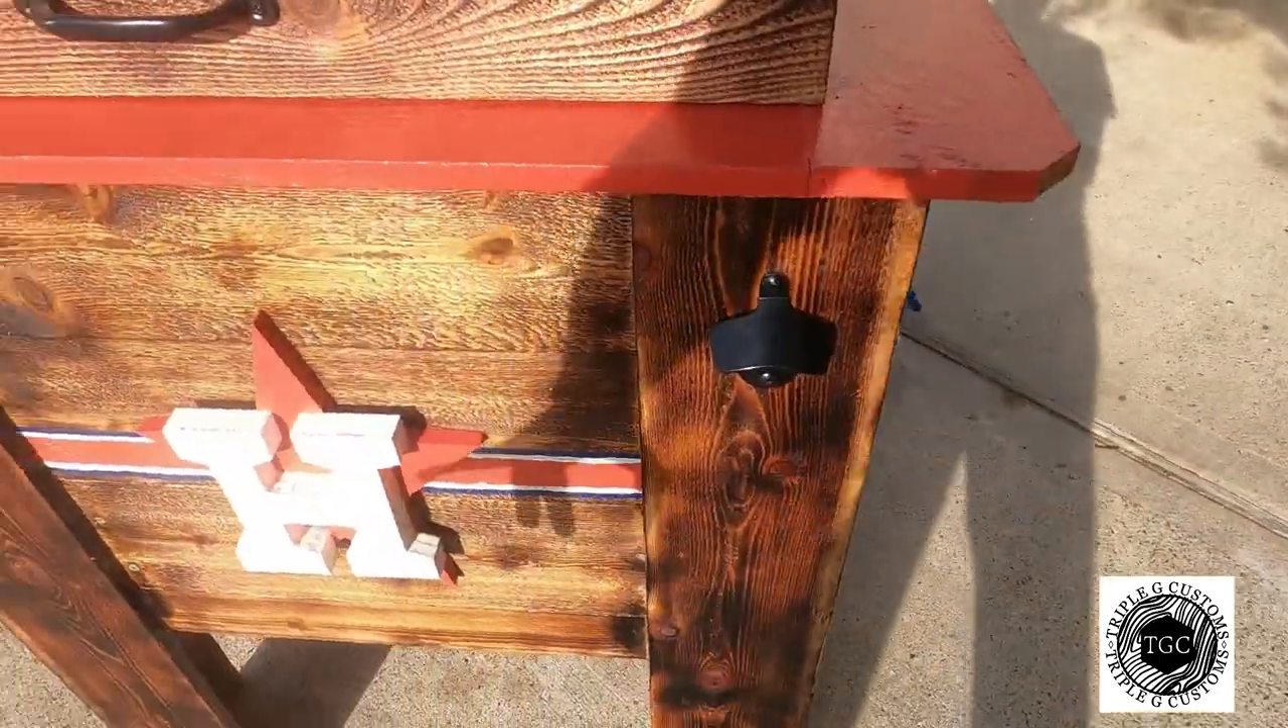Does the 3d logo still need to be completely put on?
No.